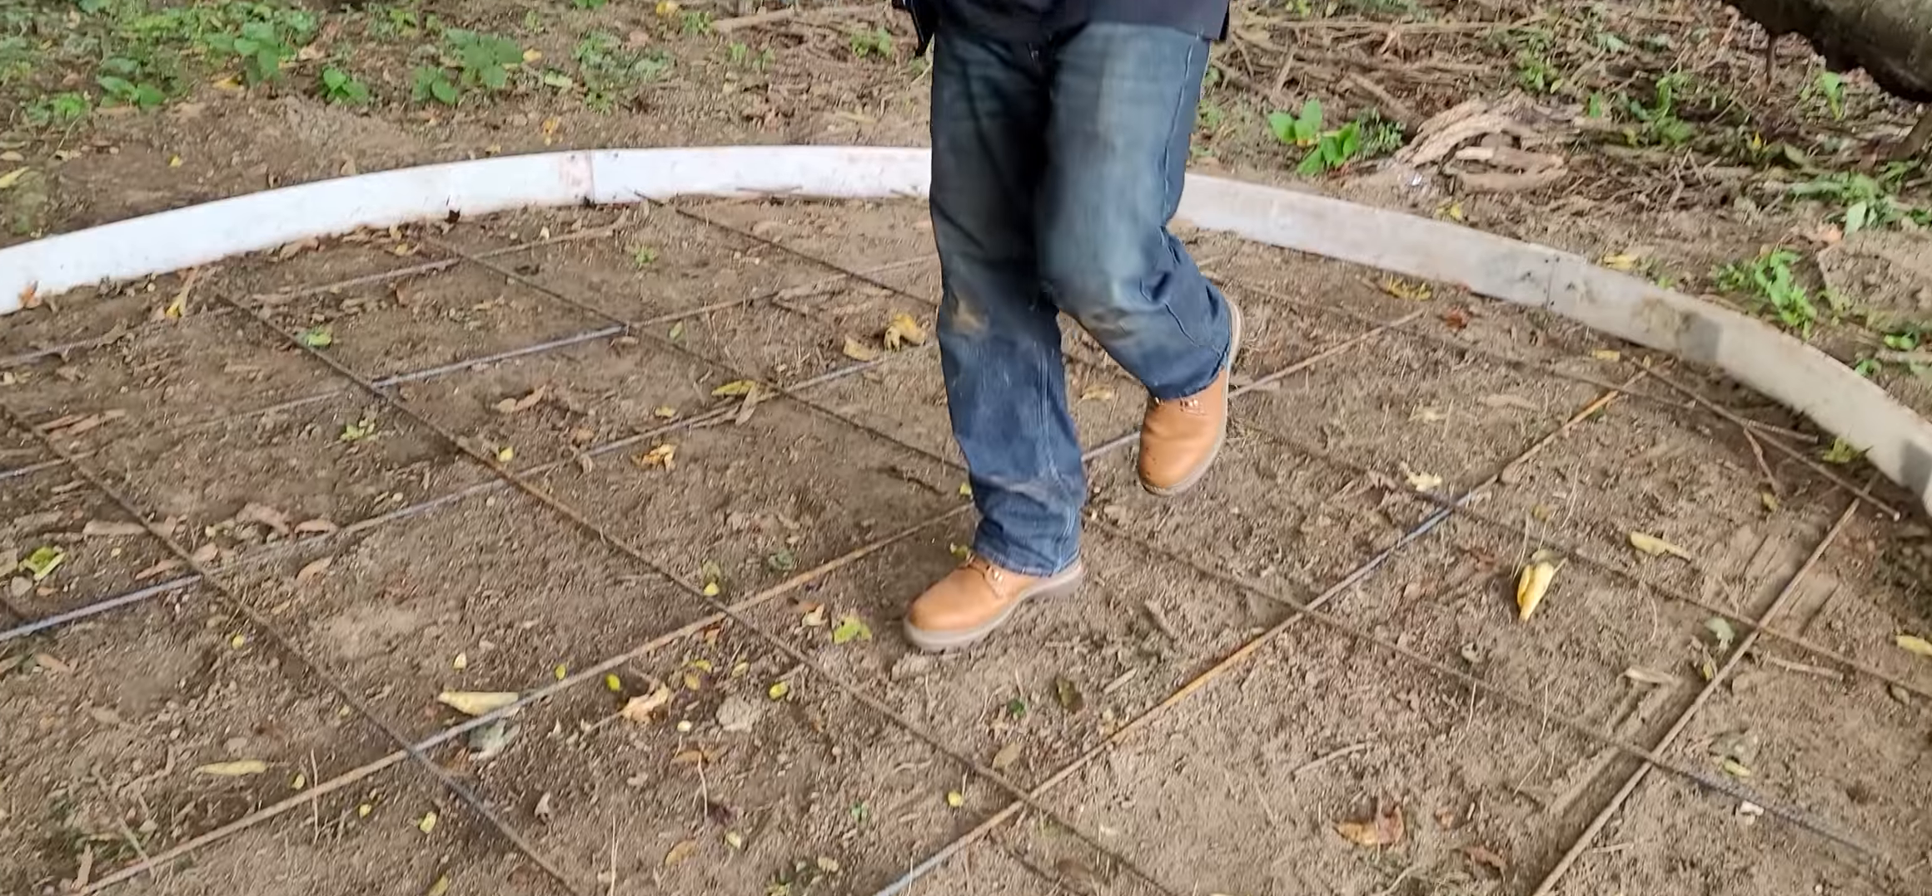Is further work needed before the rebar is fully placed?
No.